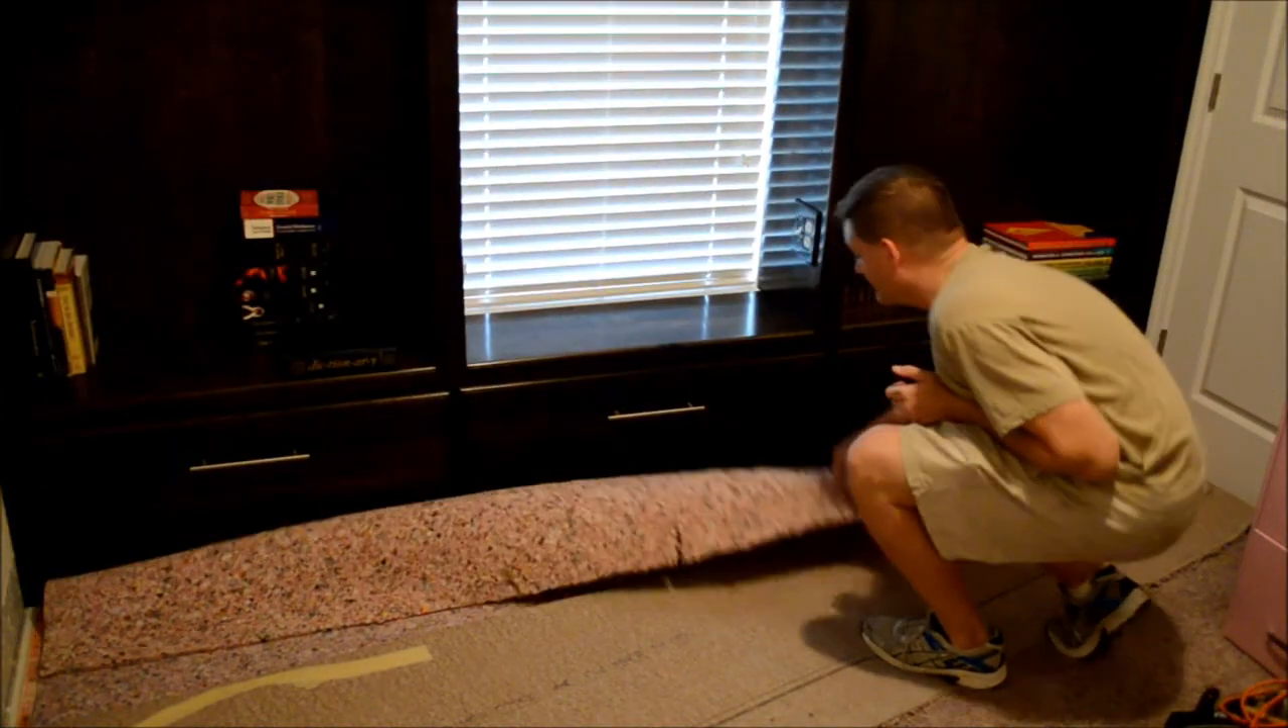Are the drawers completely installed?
Yes.